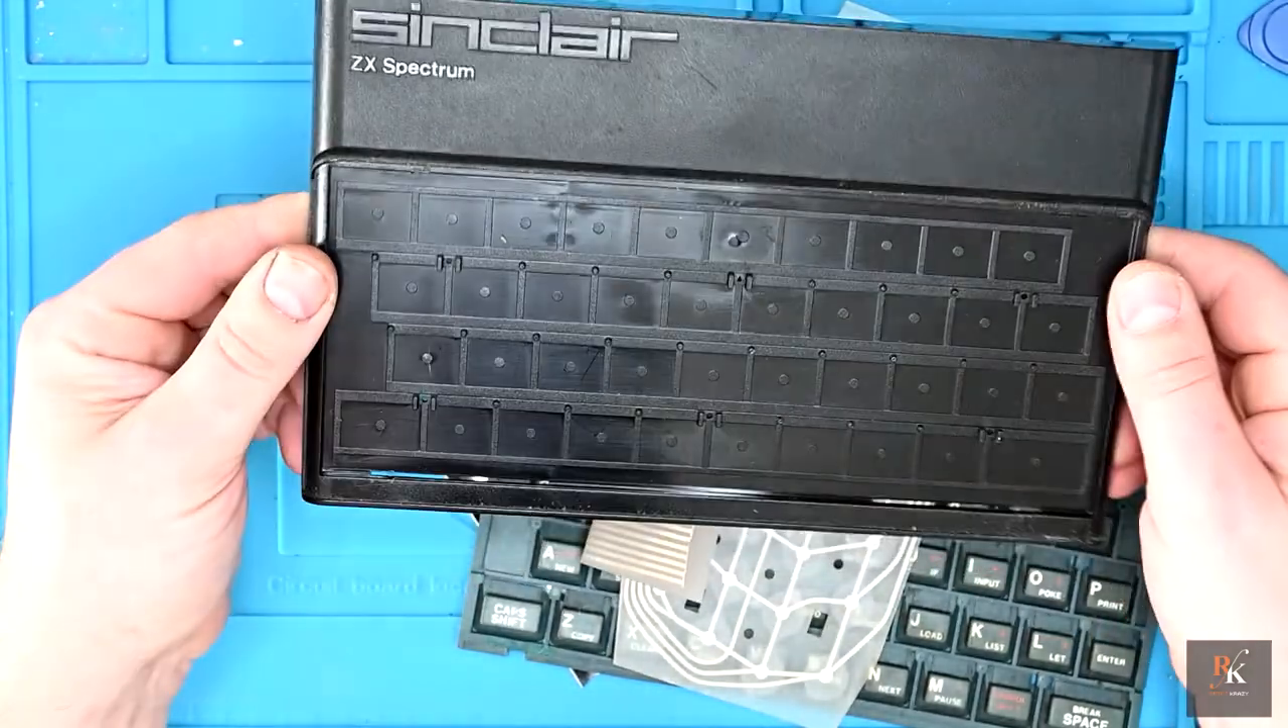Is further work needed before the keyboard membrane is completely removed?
No.